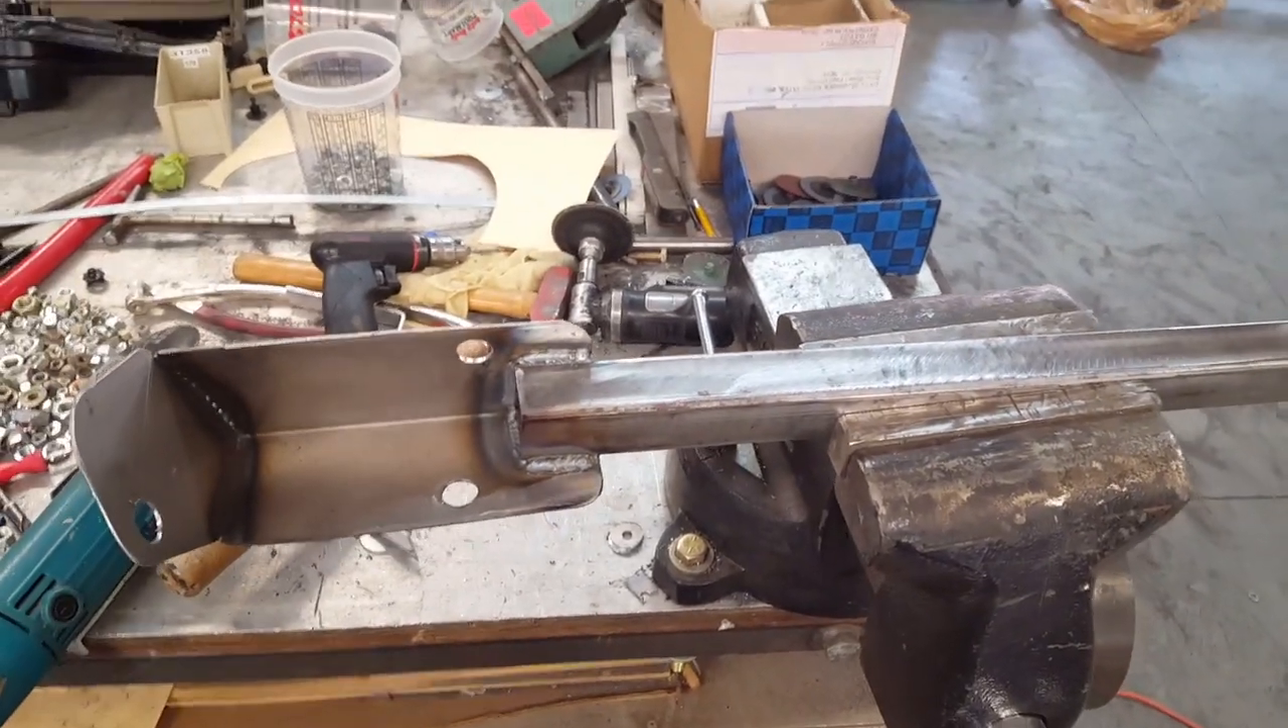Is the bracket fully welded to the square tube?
Yes.